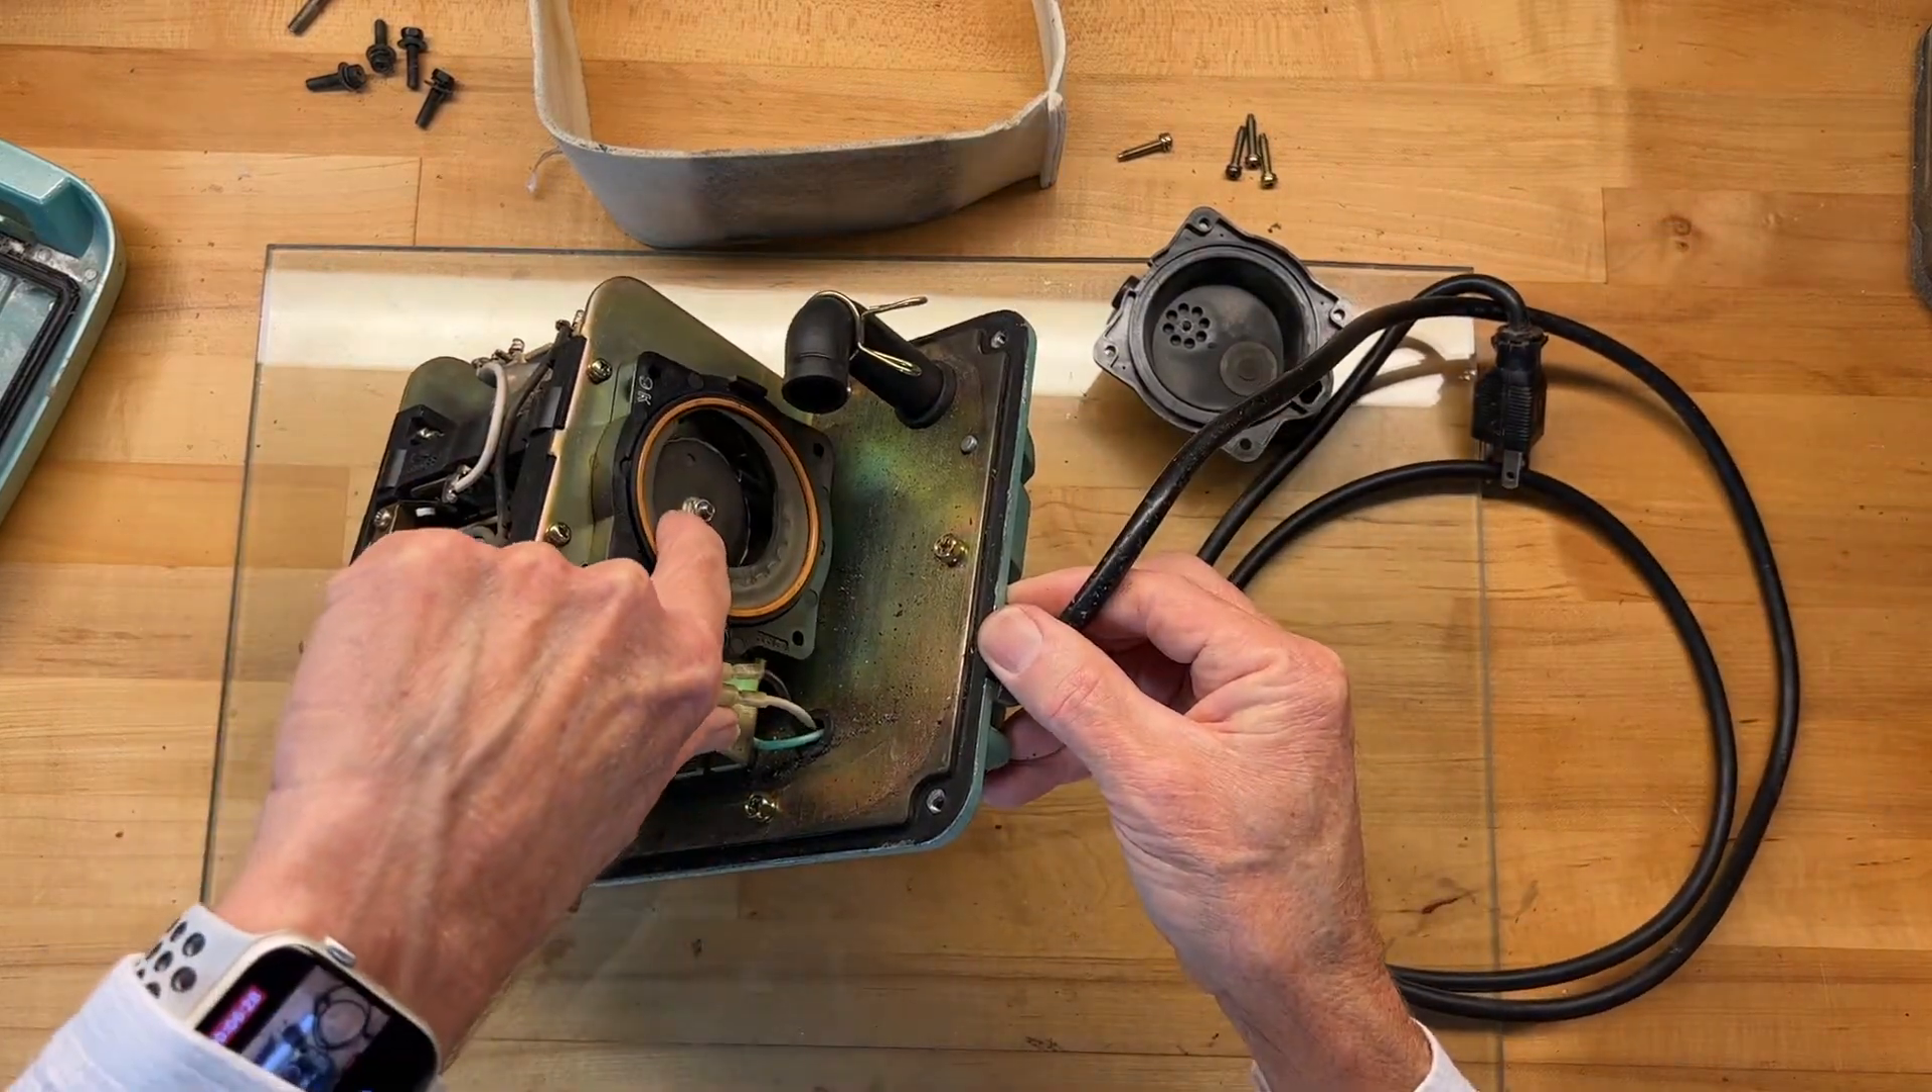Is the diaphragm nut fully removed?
No.